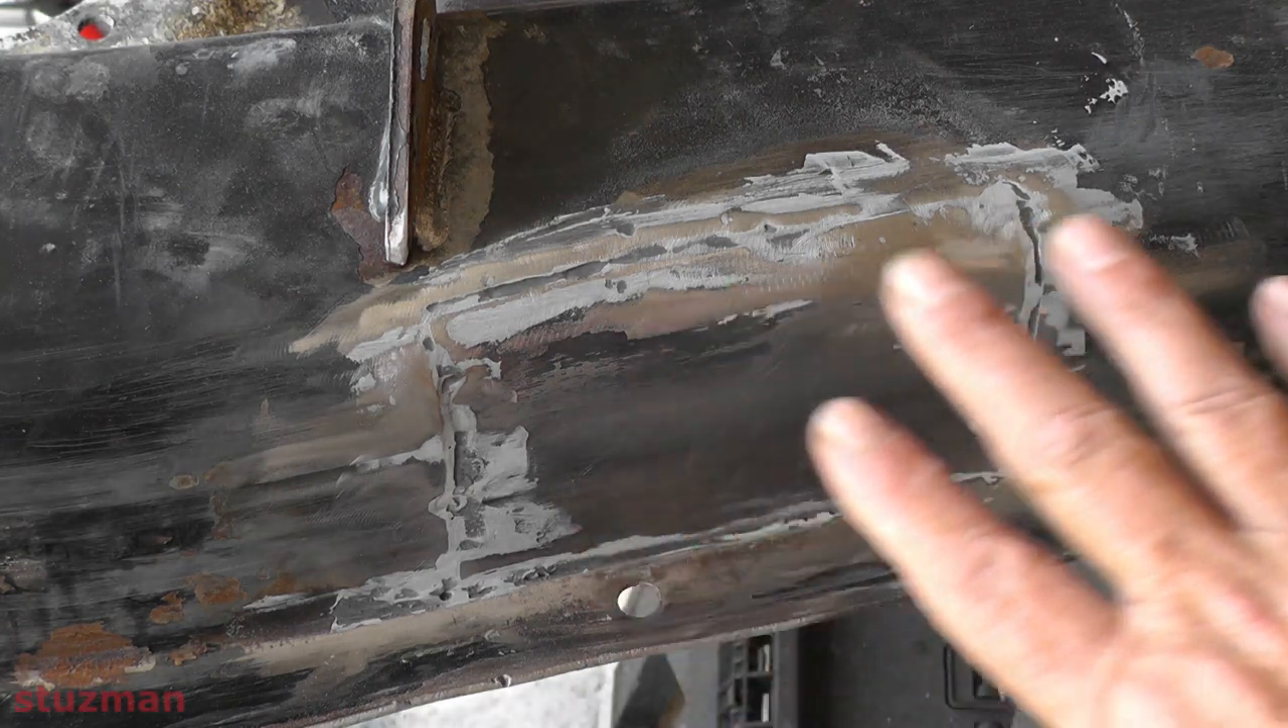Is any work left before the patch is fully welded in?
No.